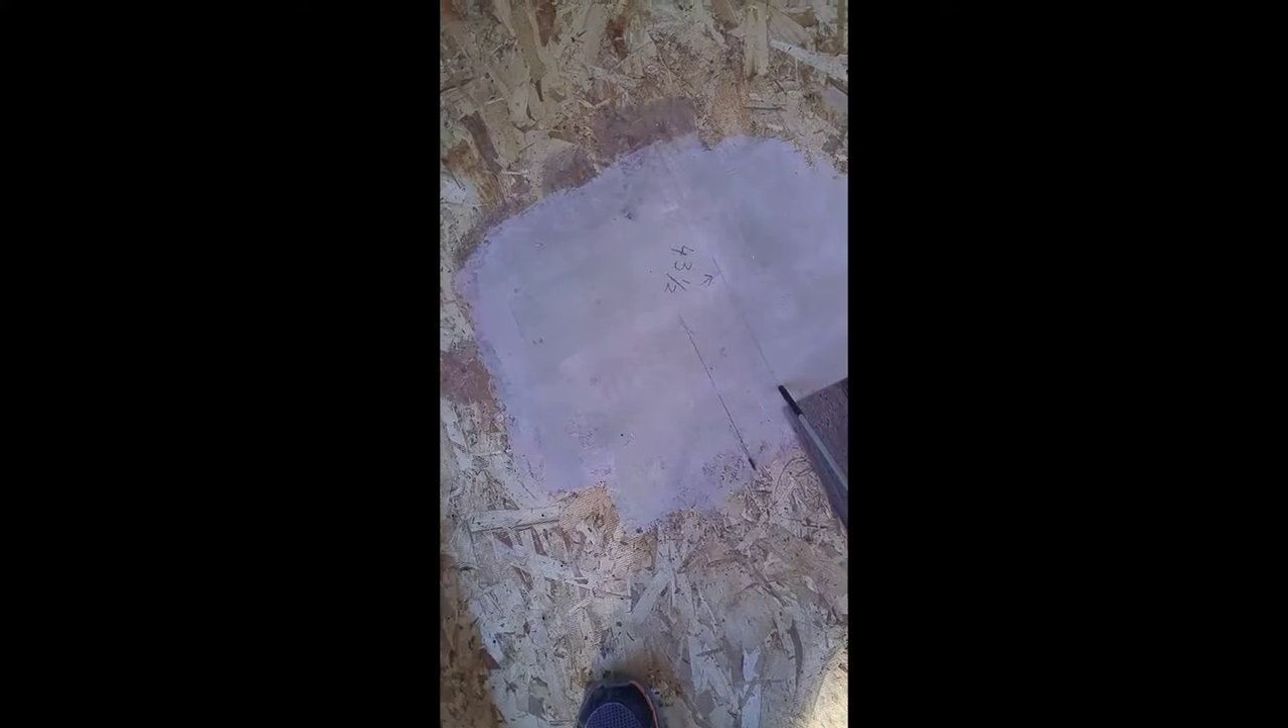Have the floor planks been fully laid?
No.